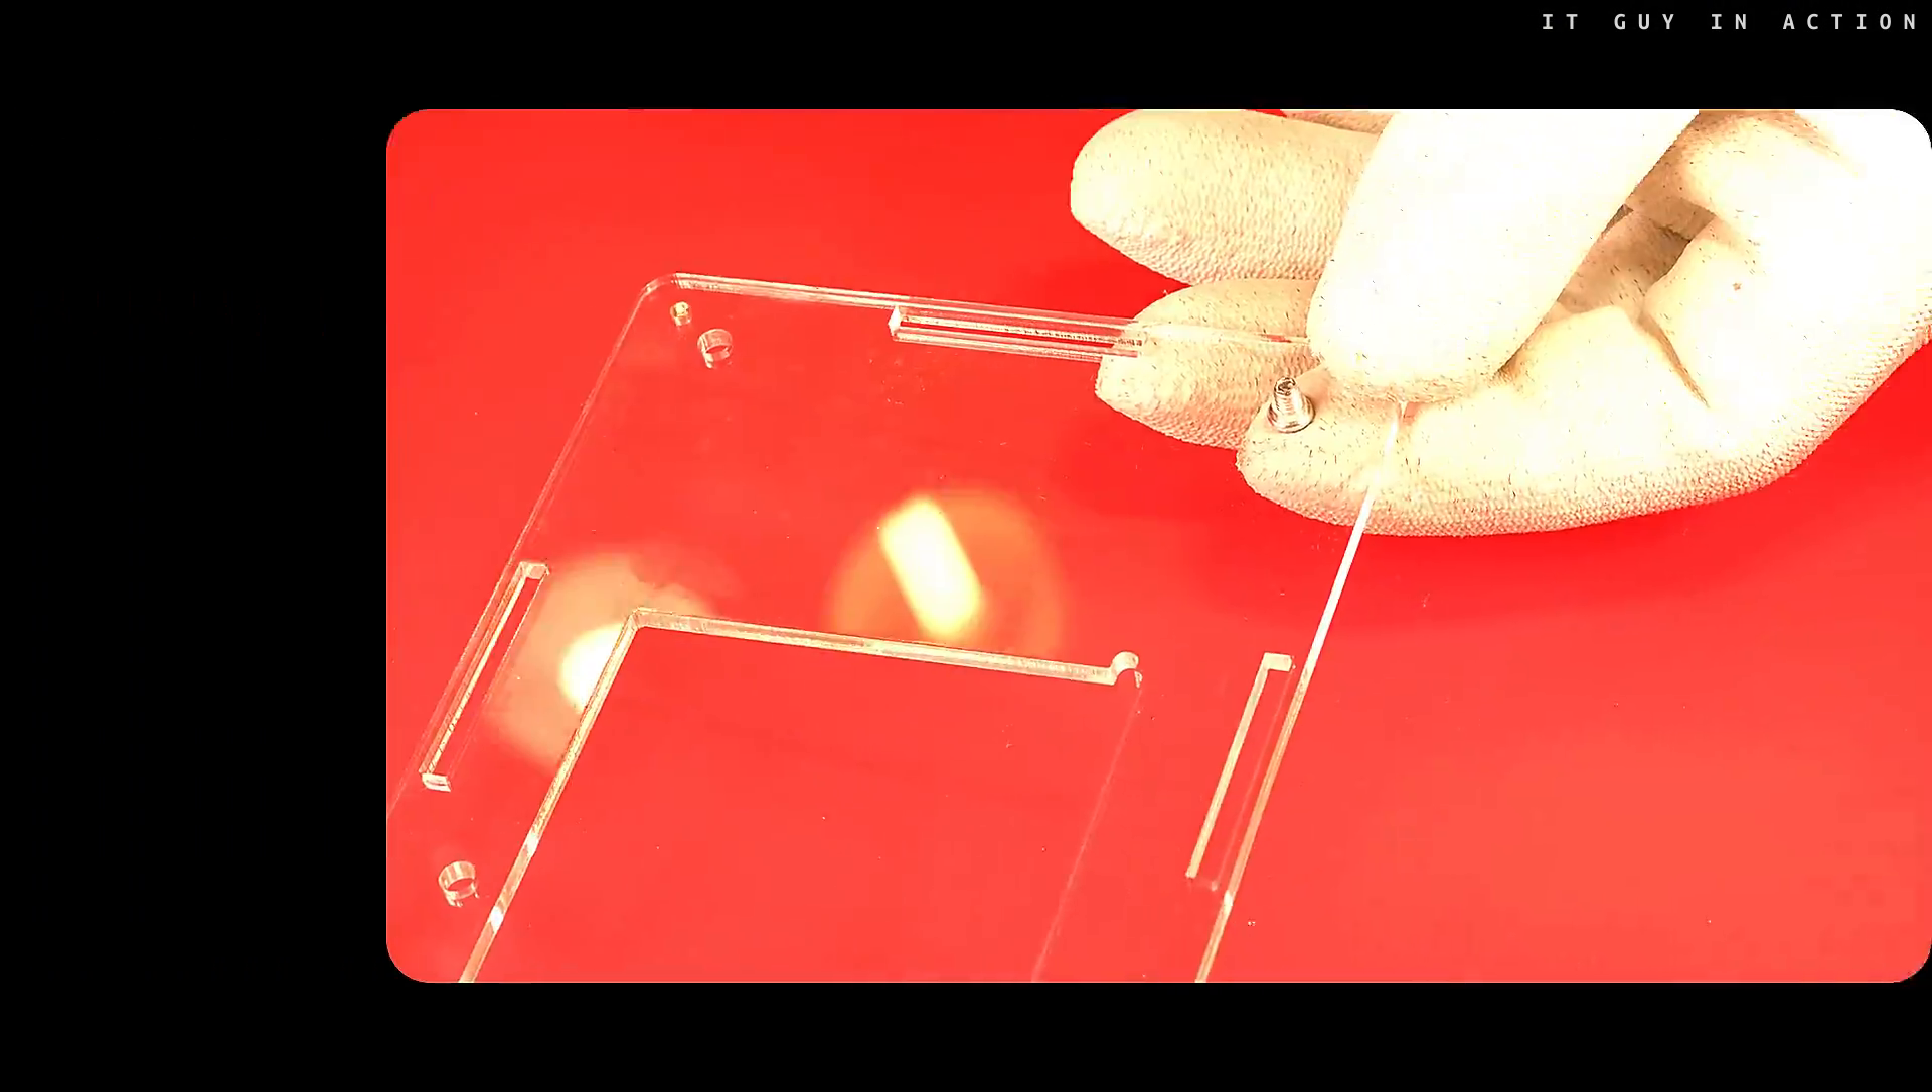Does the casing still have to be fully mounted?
Yes.